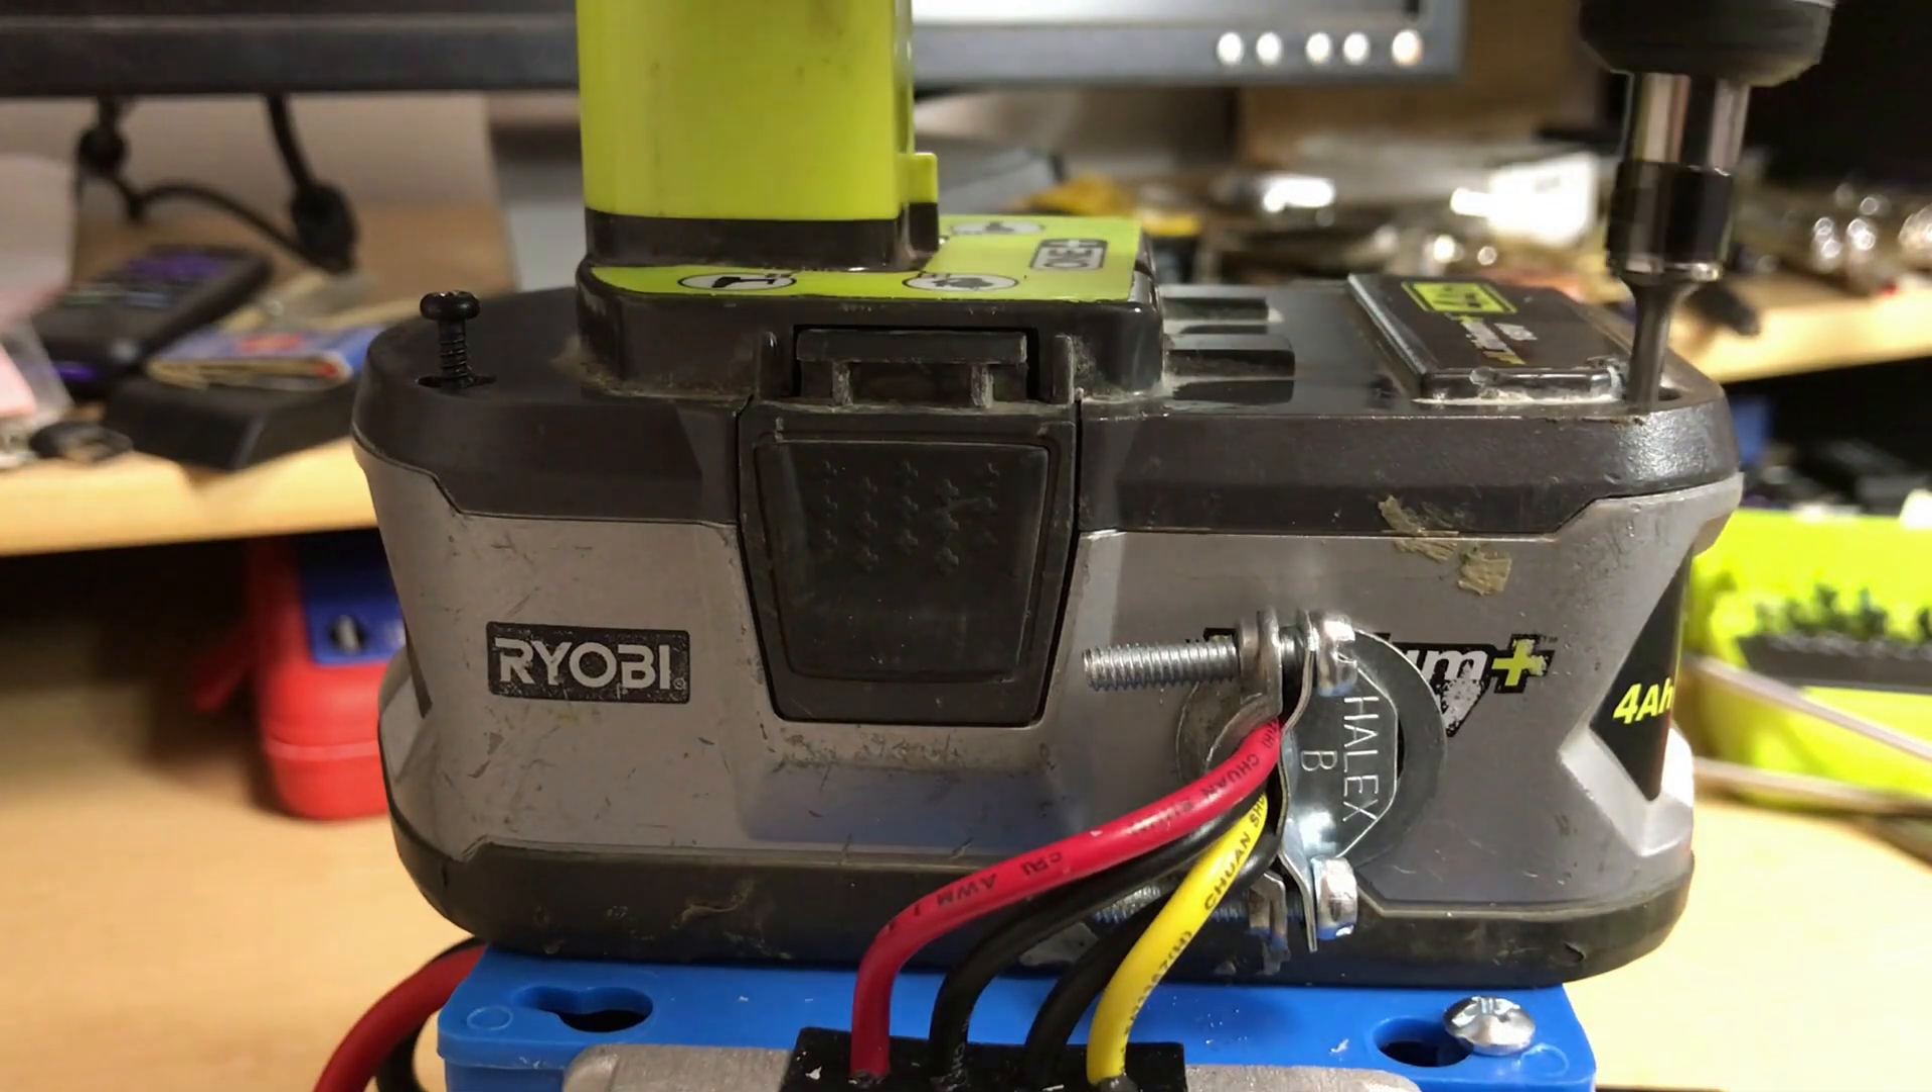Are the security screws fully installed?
No.